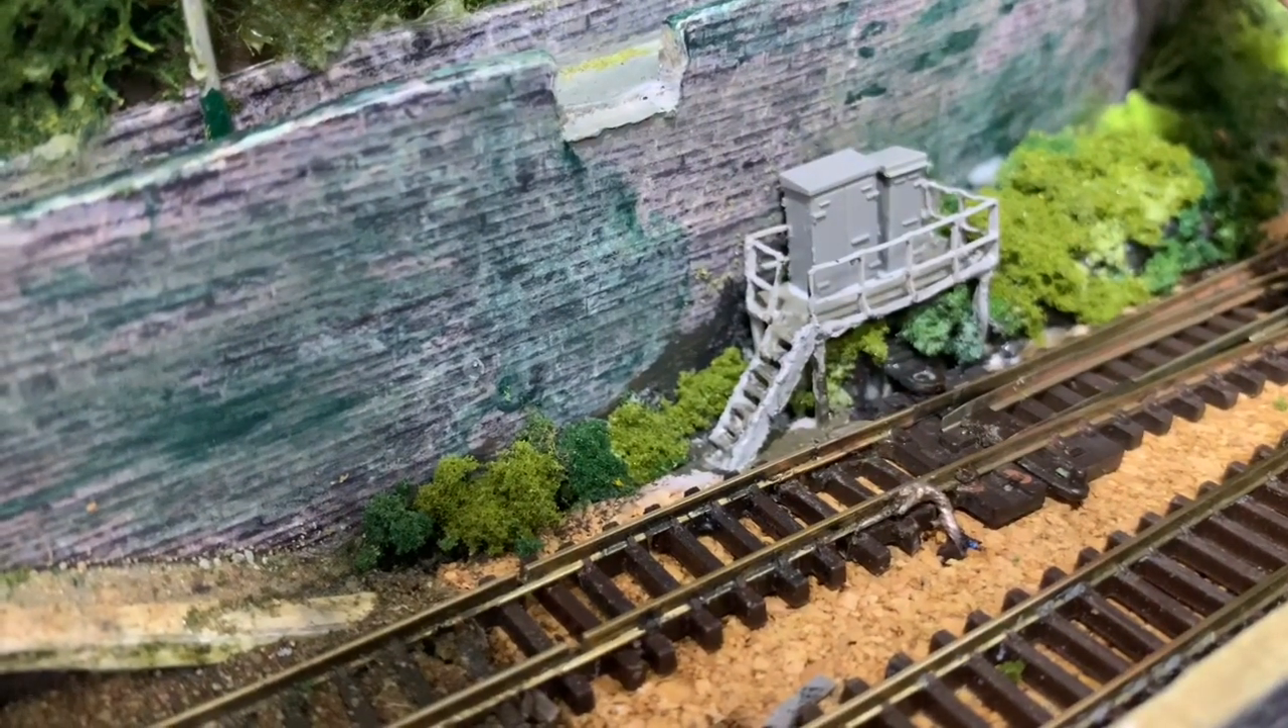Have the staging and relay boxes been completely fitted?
Yes.